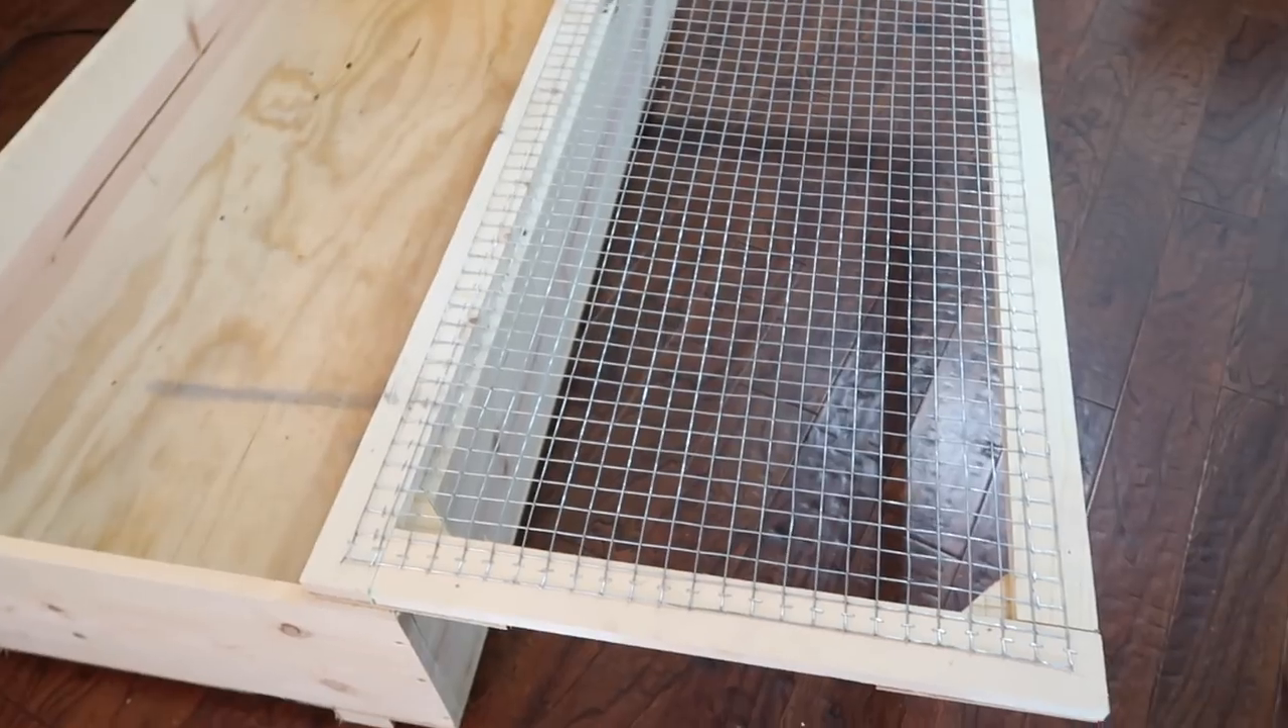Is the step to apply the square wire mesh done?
Yes.